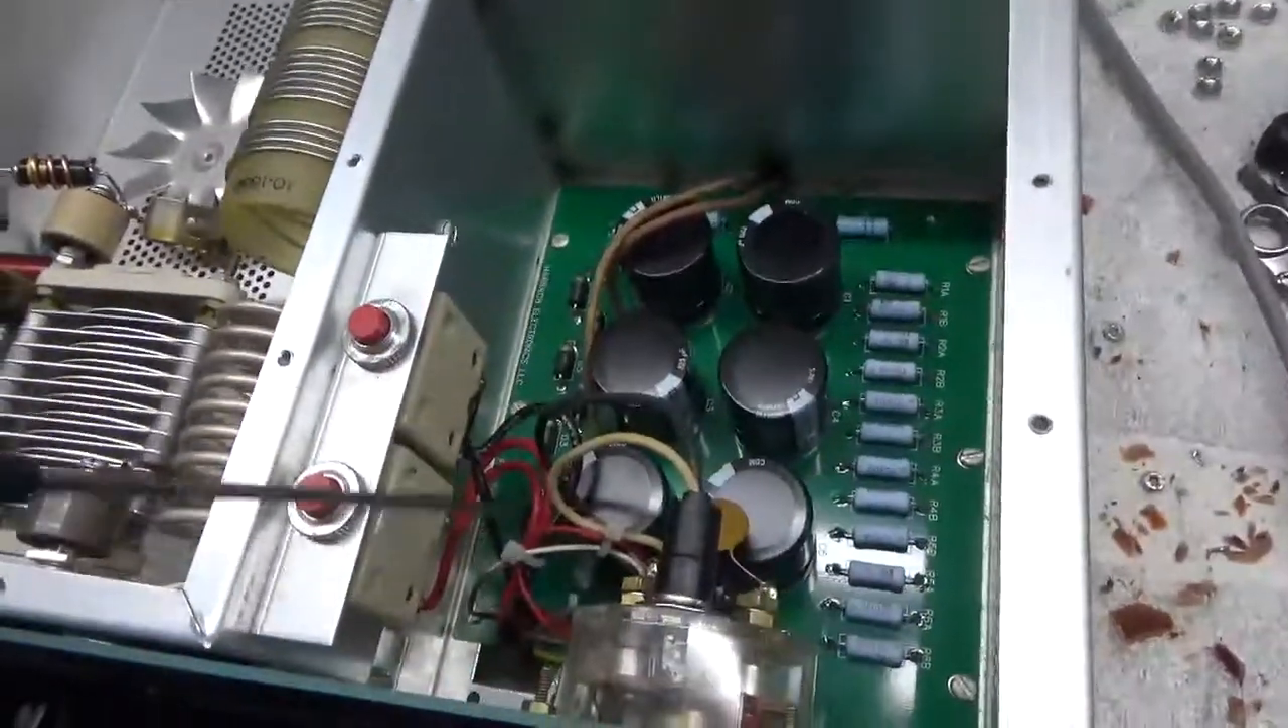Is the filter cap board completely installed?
Yes.